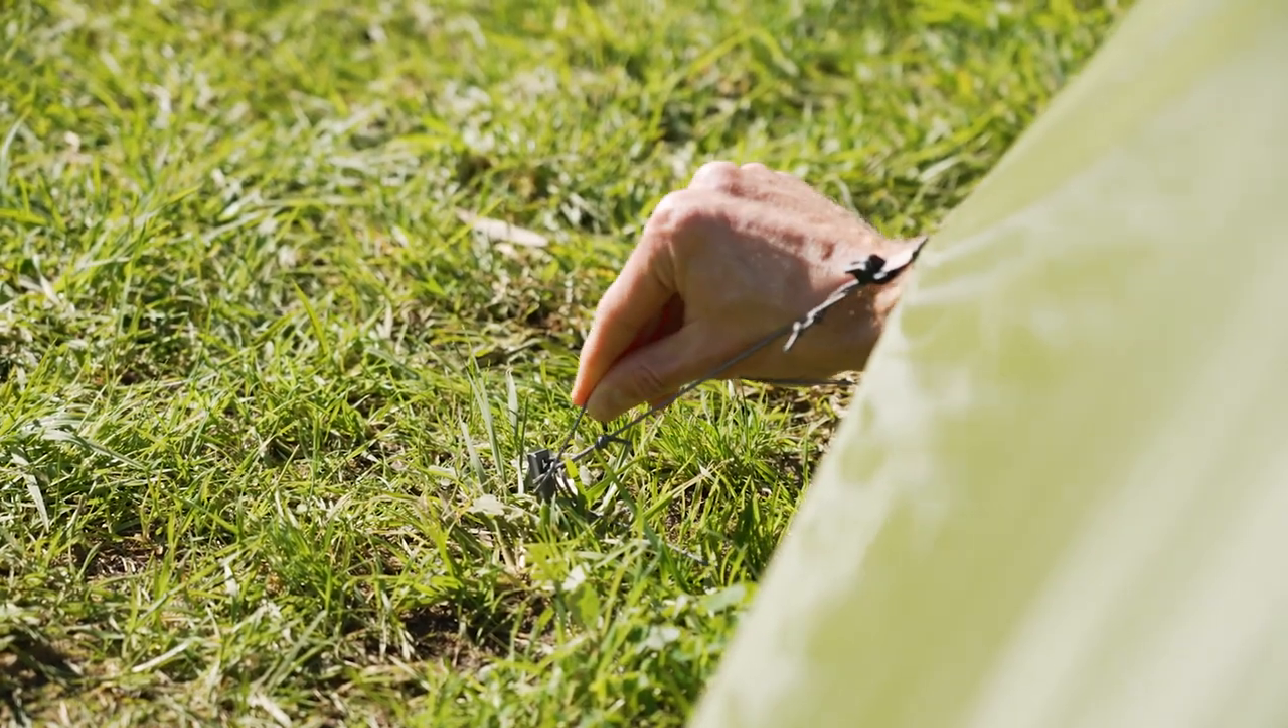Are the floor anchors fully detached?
No.